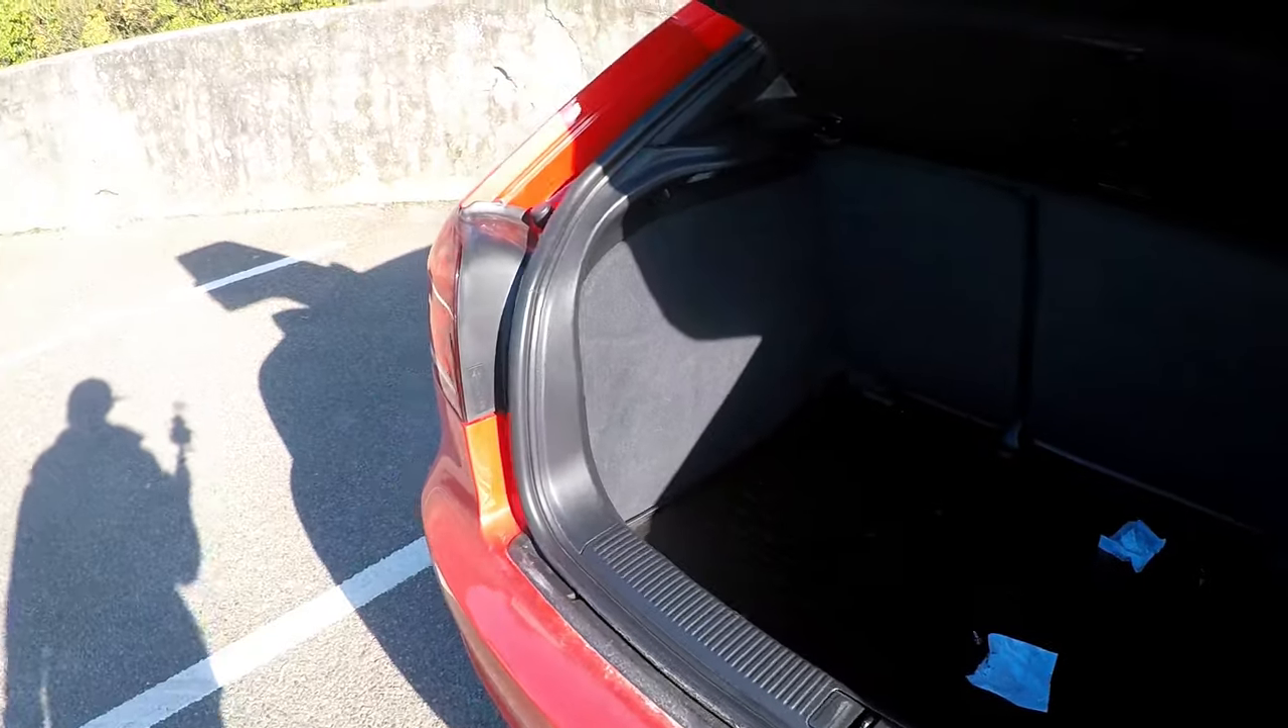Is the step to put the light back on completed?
Yes.